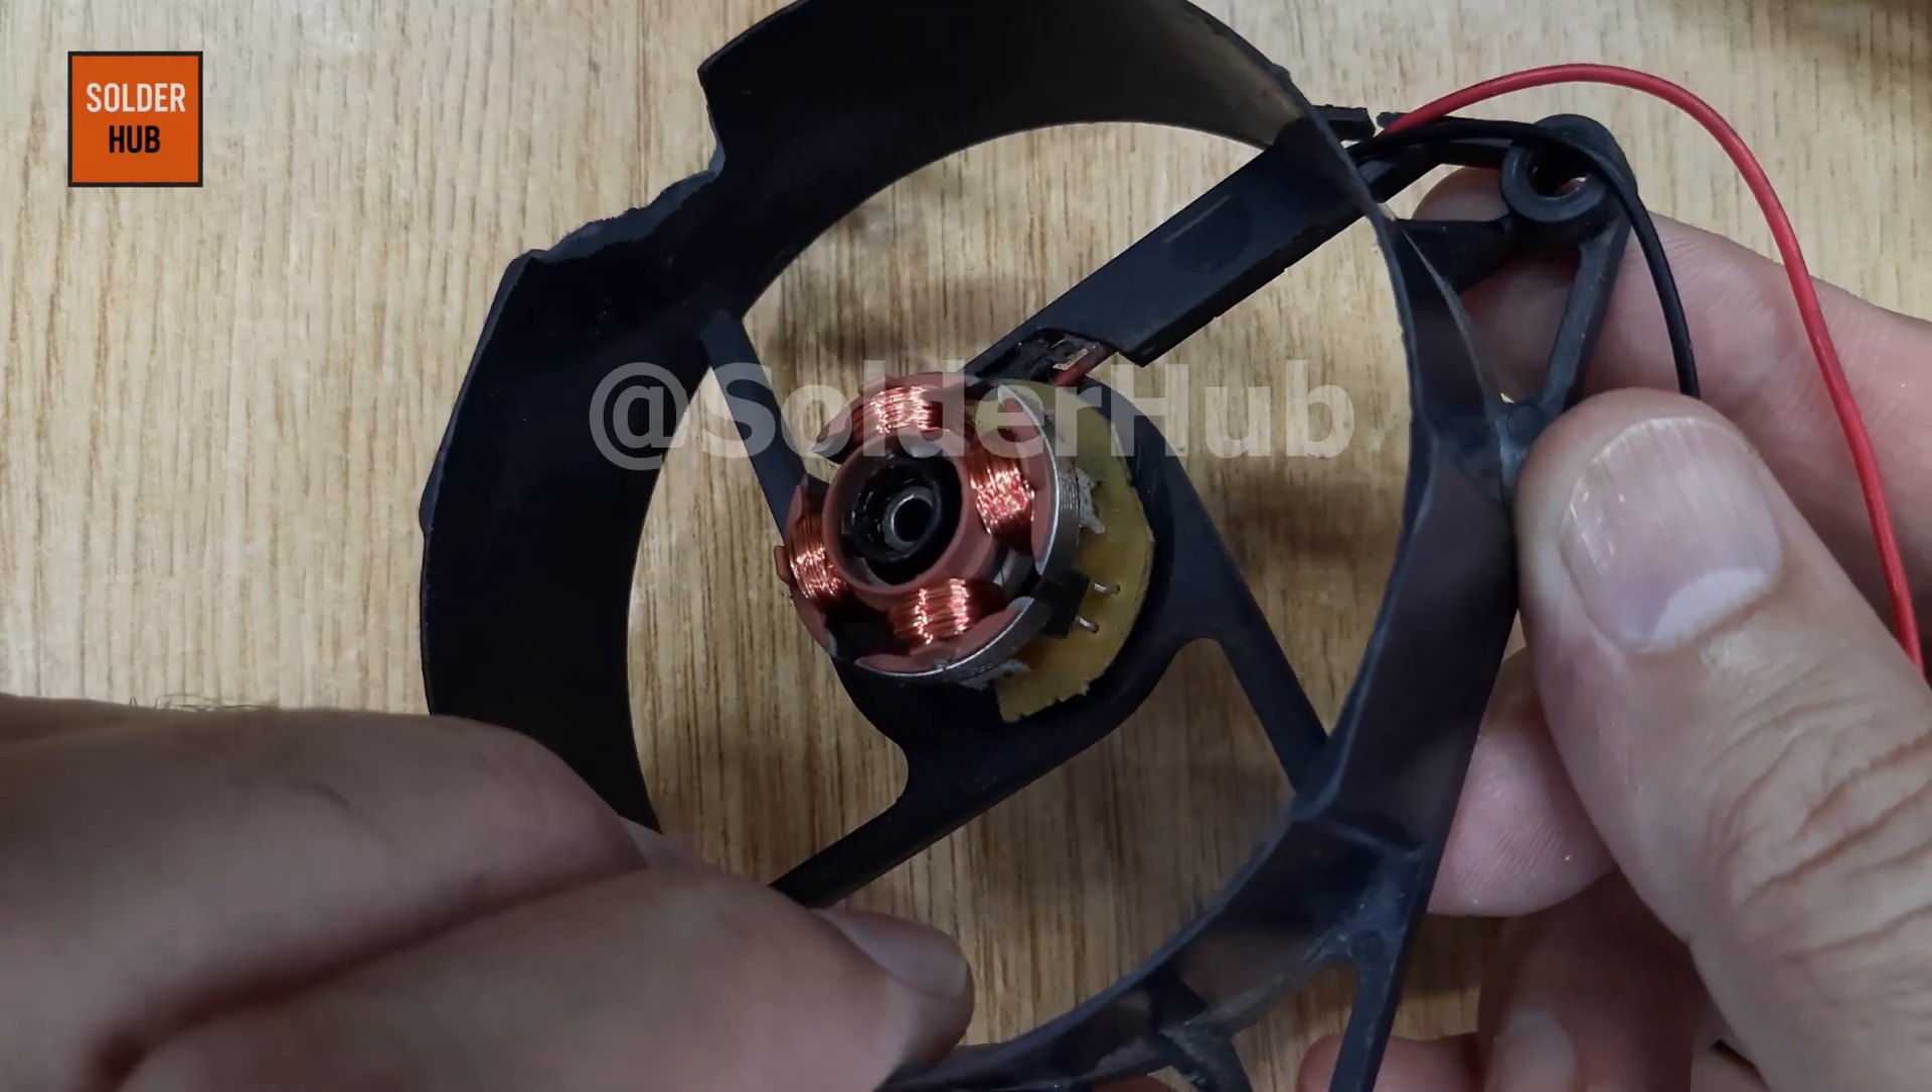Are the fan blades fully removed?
Yes.